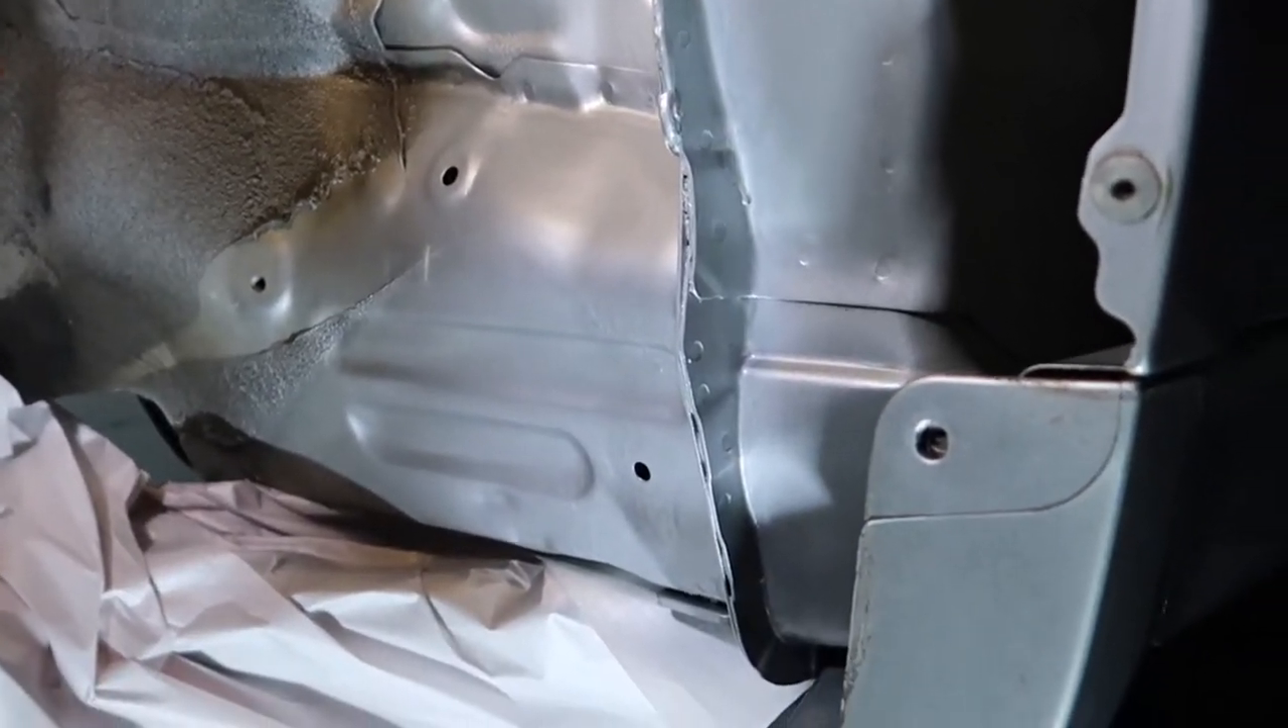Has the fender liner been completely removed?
Yes.